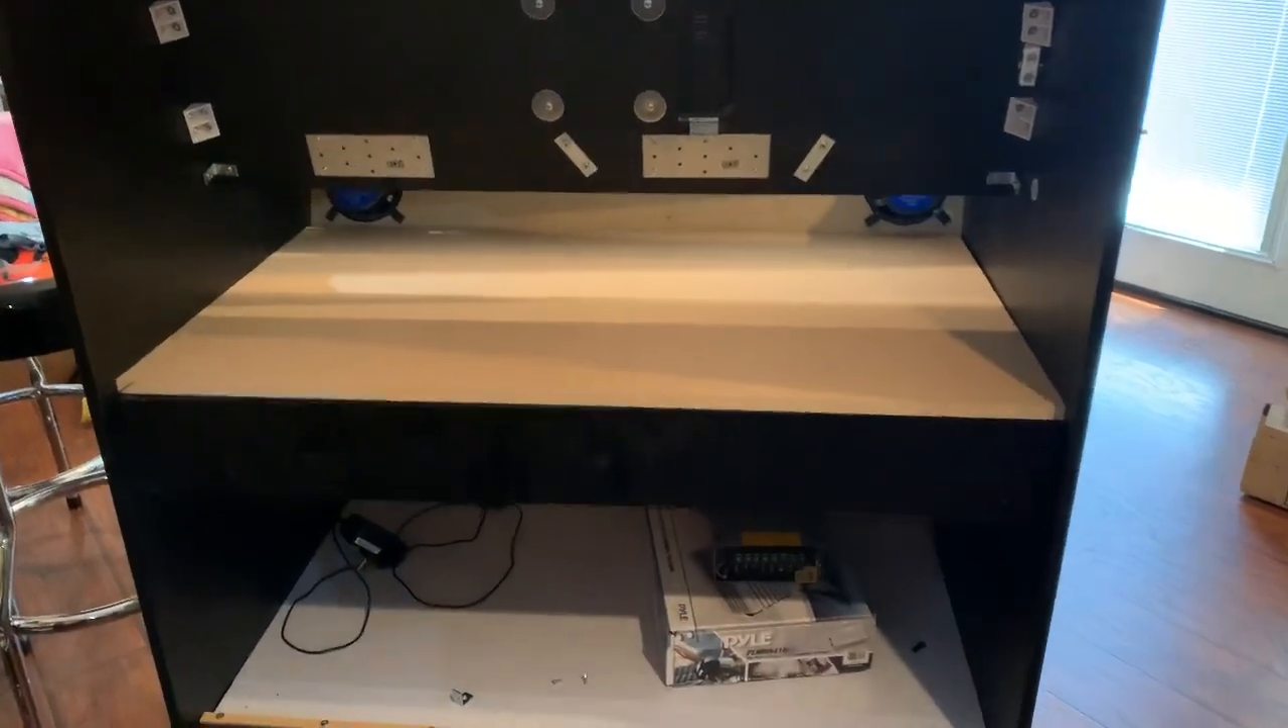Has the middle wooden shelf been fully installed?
Yes.